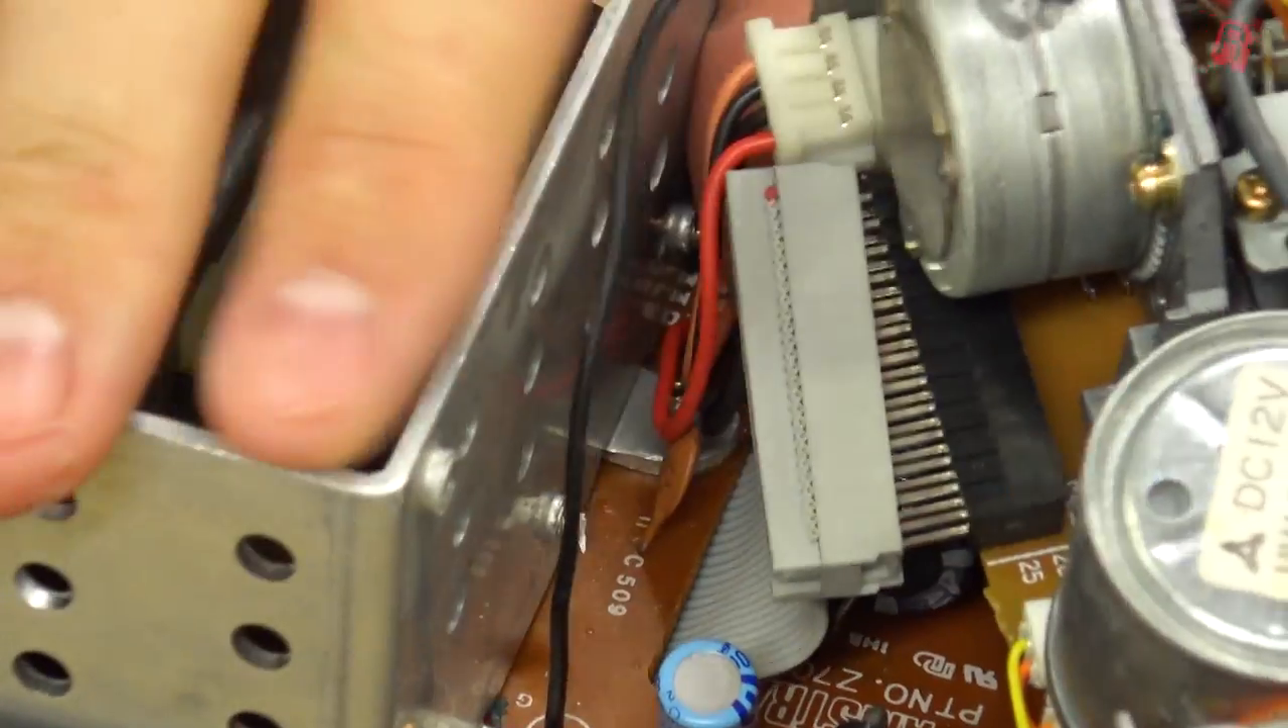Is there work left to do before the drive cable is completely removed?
Yes.